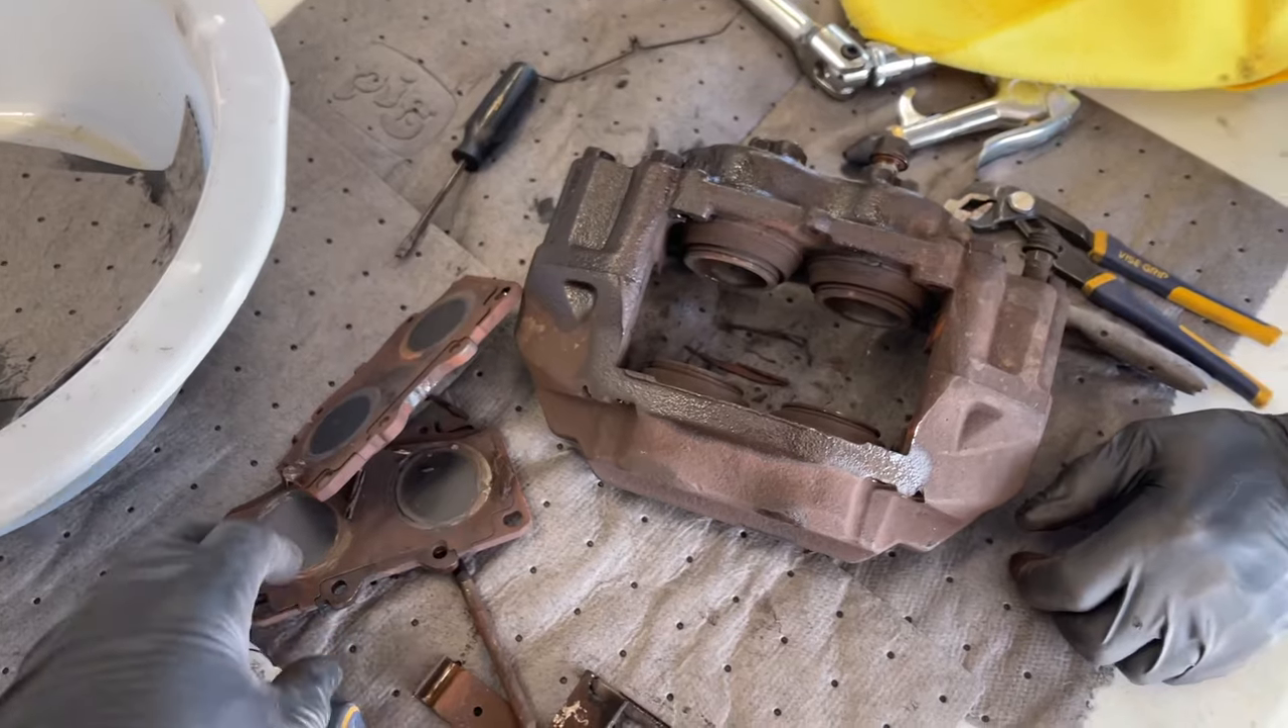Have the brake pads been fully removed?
Yes.